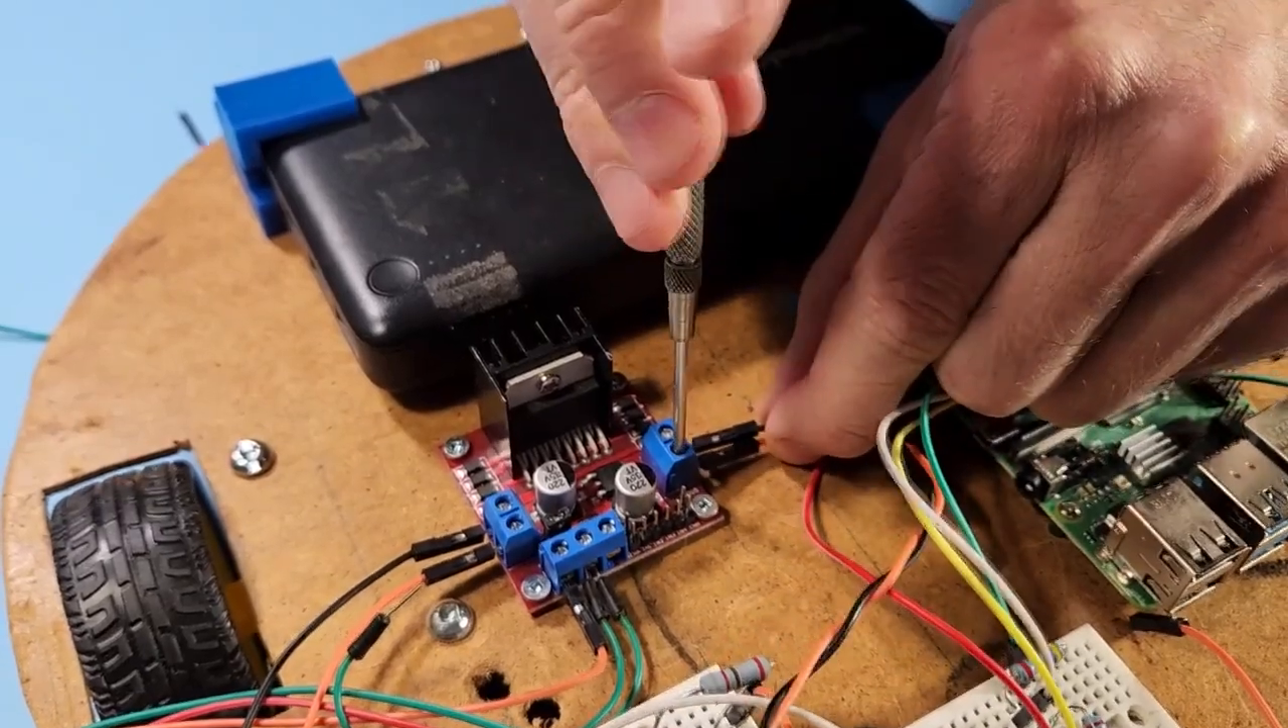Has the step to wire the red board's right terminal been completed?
No.